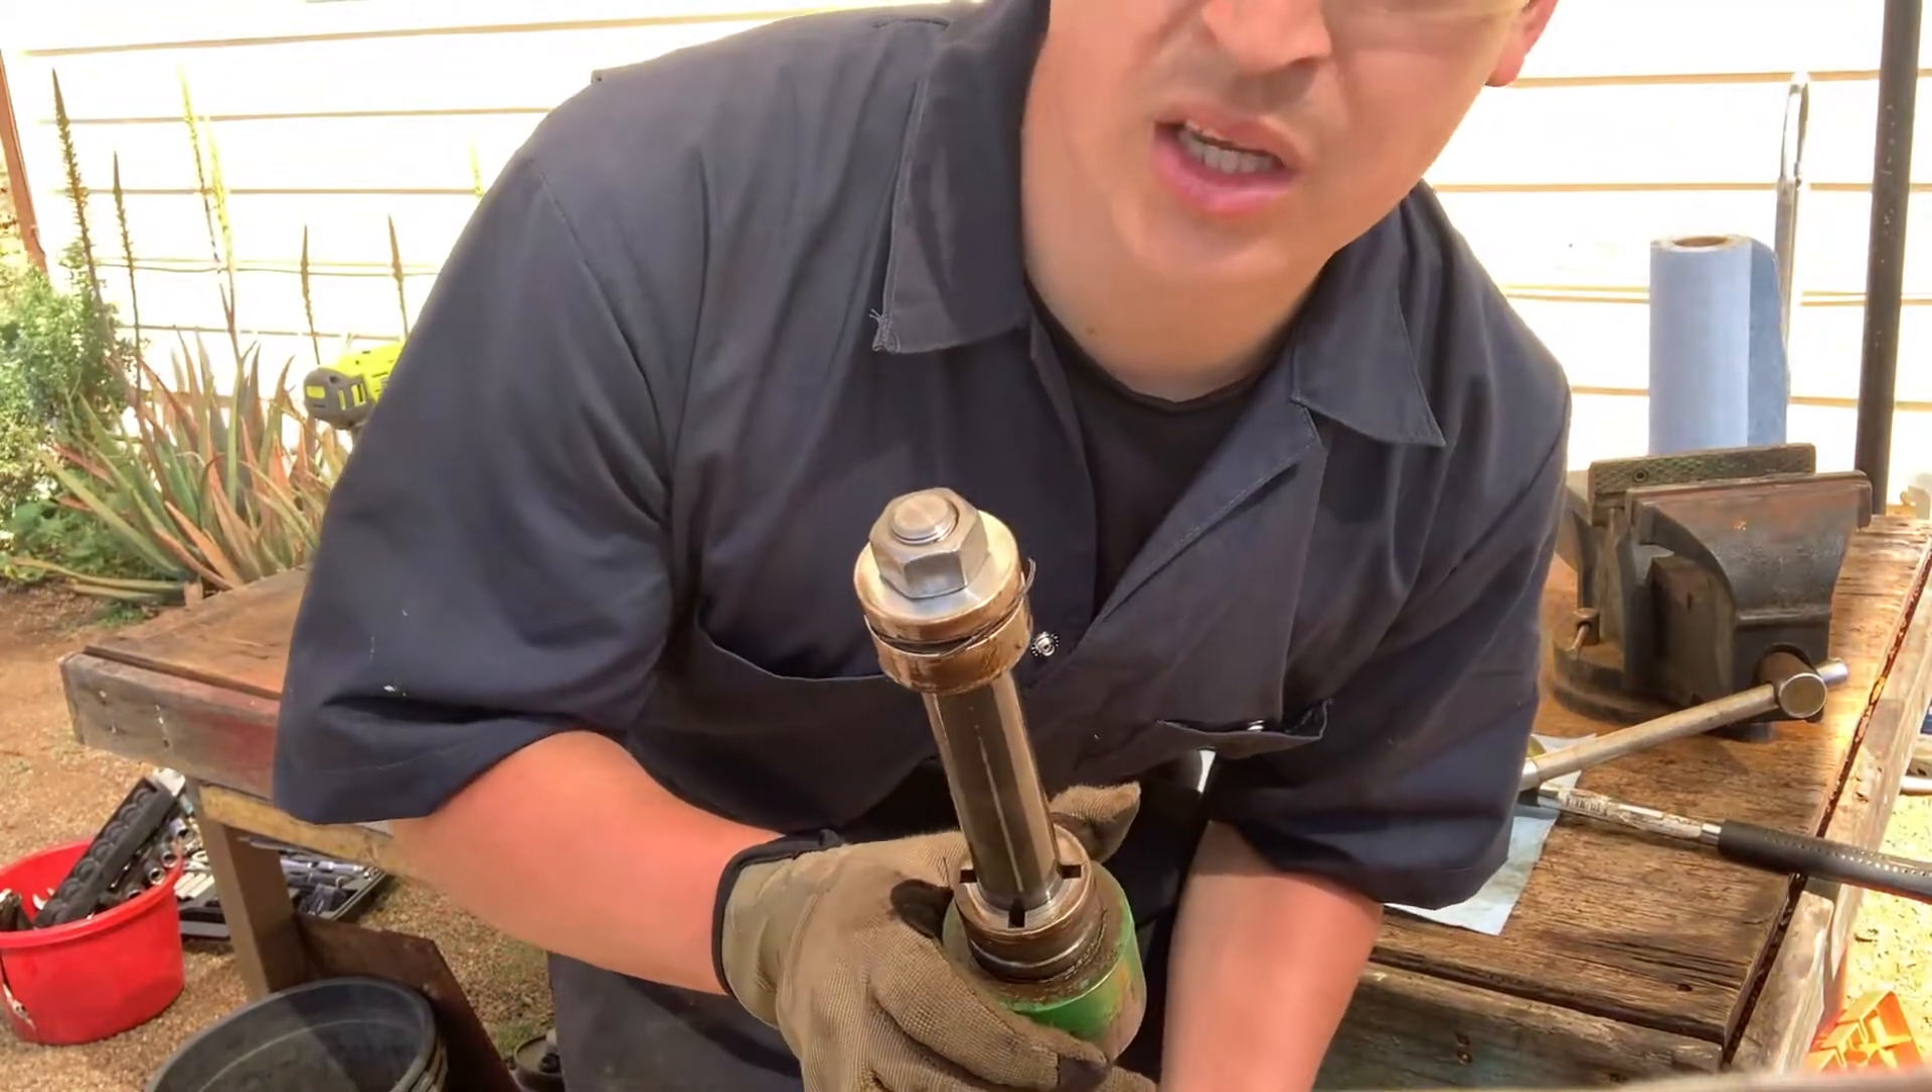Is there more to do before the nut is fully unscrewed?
Yes.